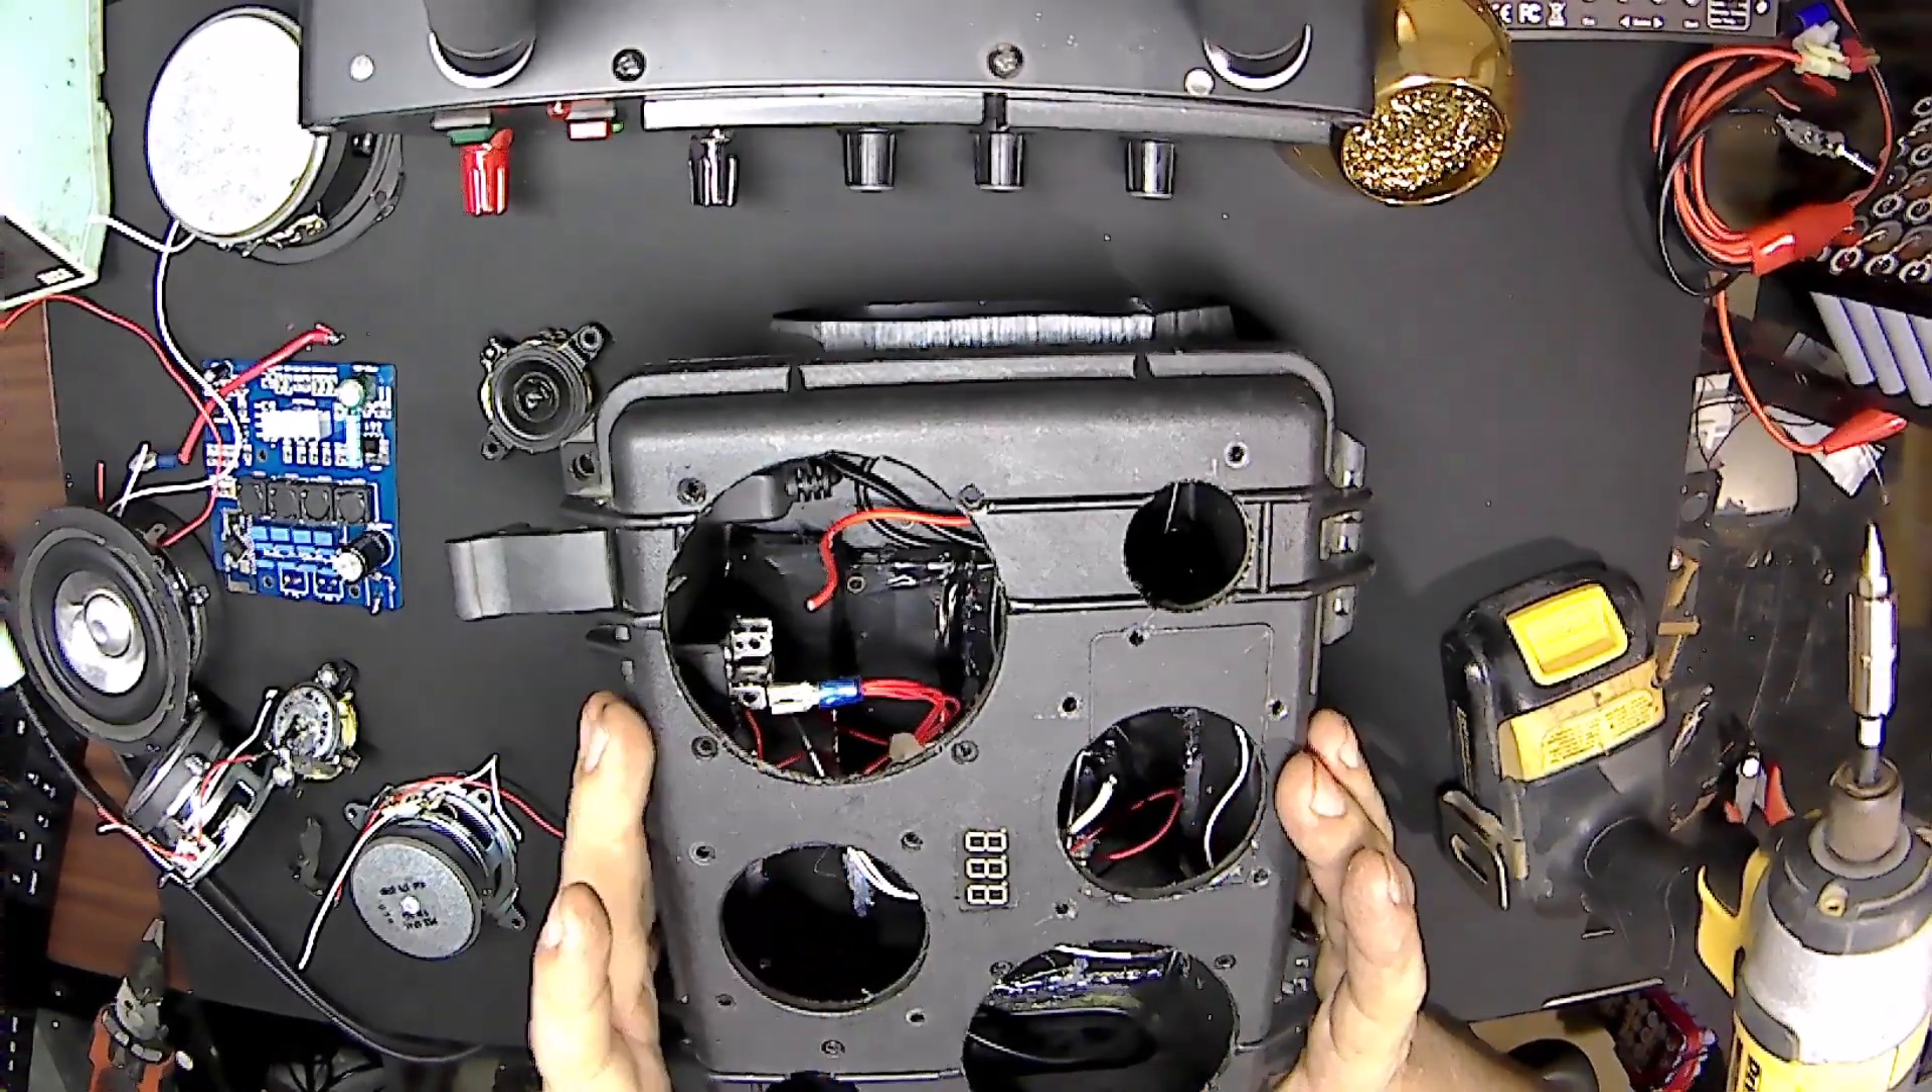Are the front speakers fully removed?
Yes.